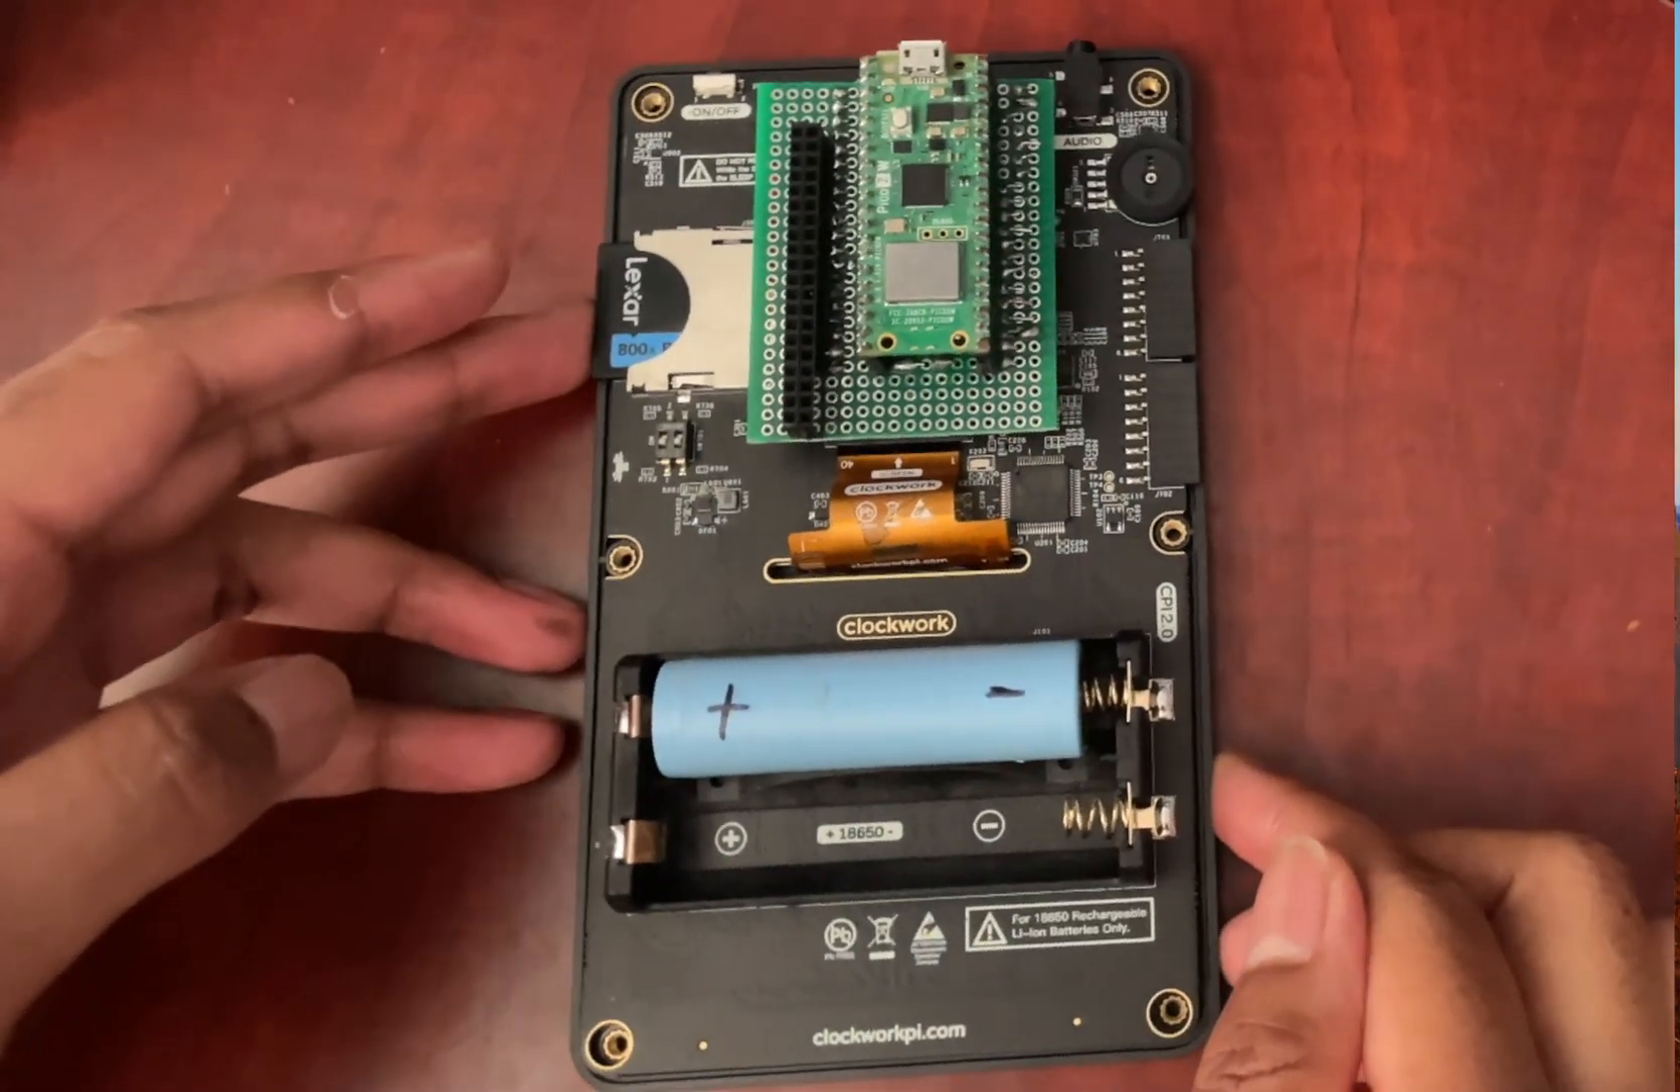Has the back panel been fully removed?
Yes.